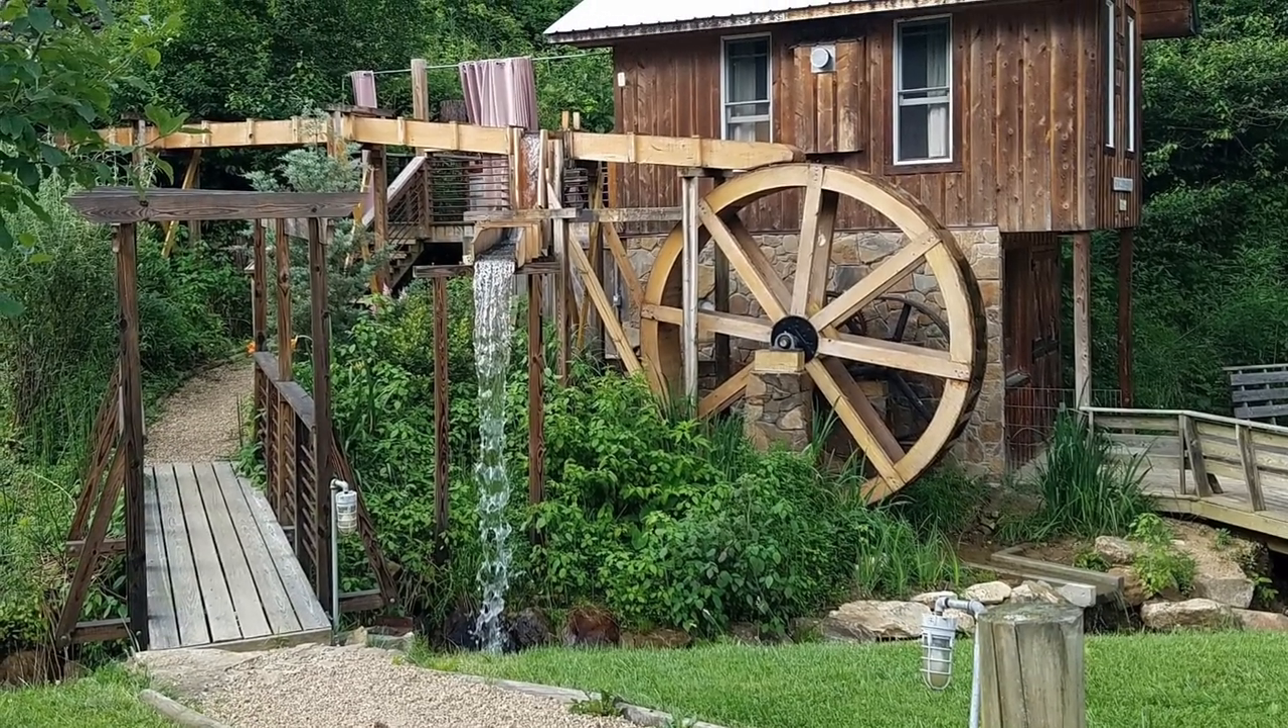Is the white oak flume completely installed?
Yes.